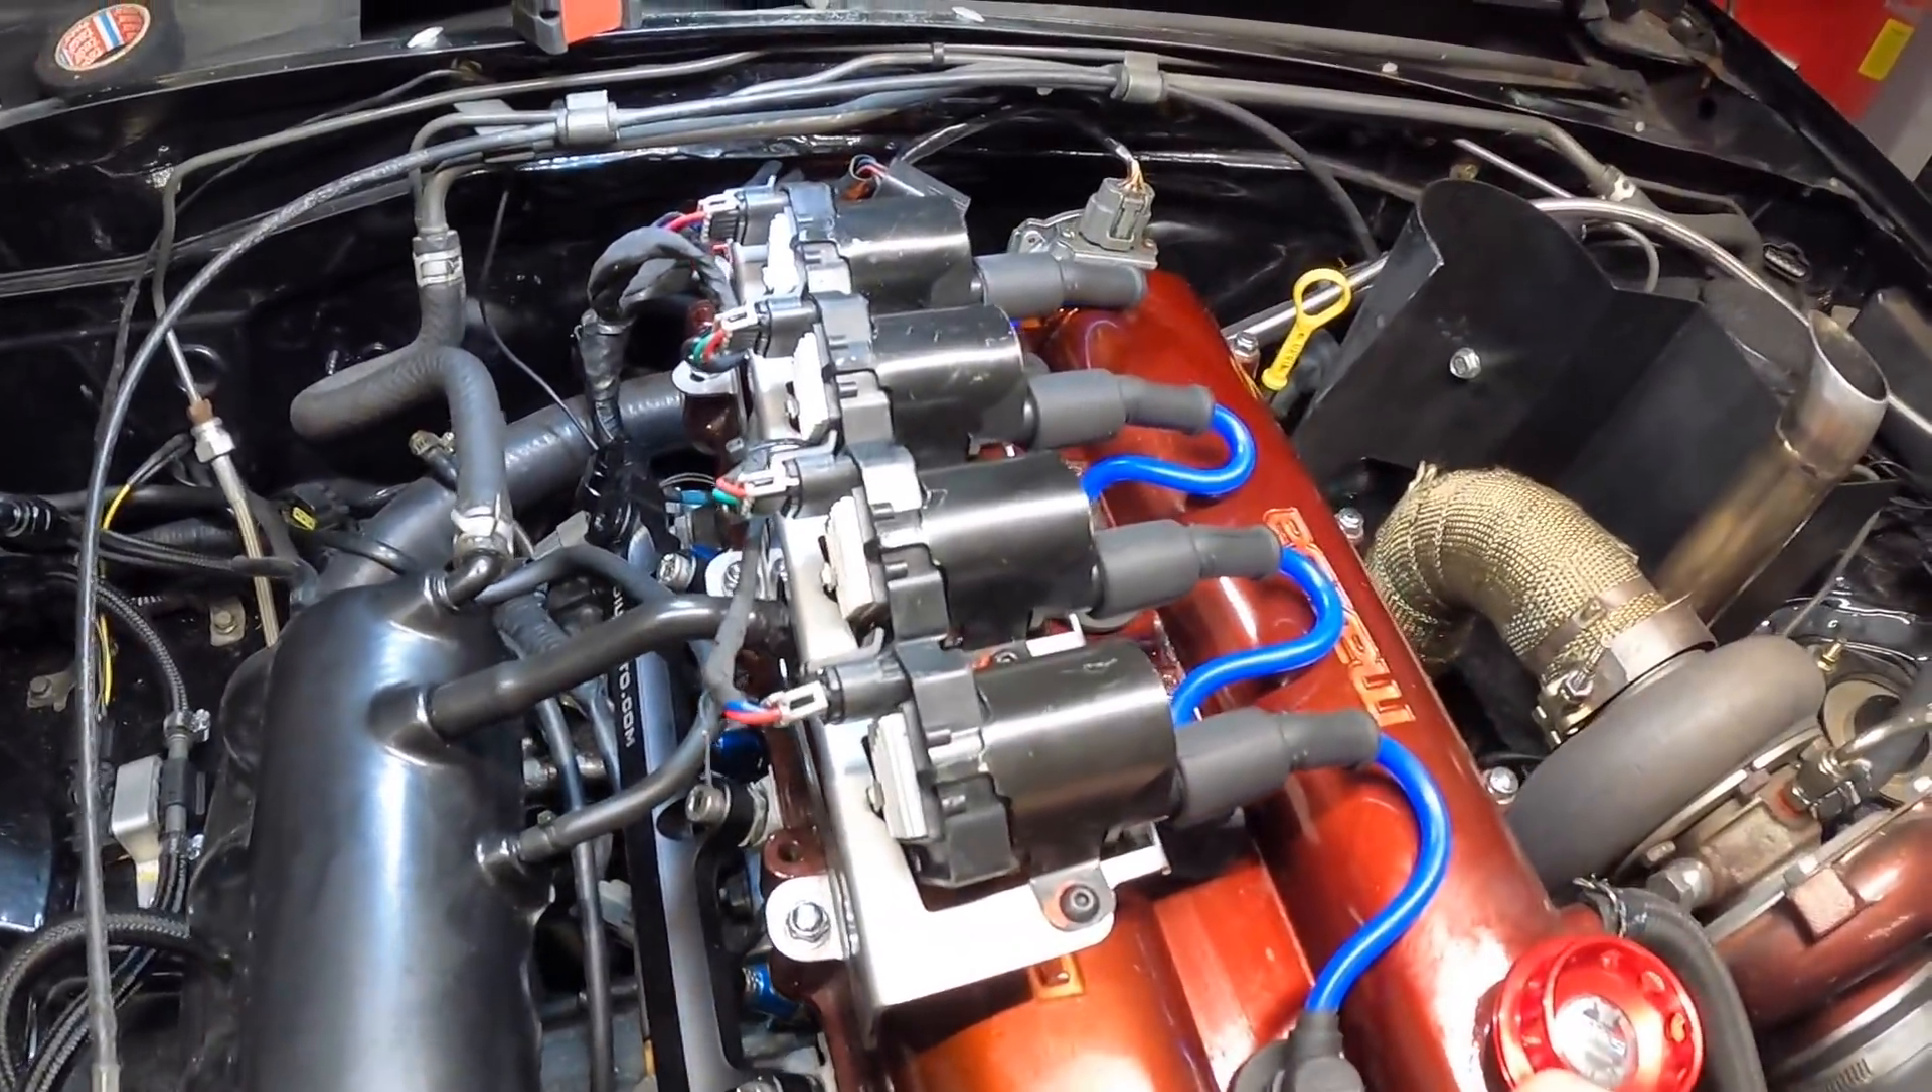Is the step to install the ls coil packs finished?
Yes.